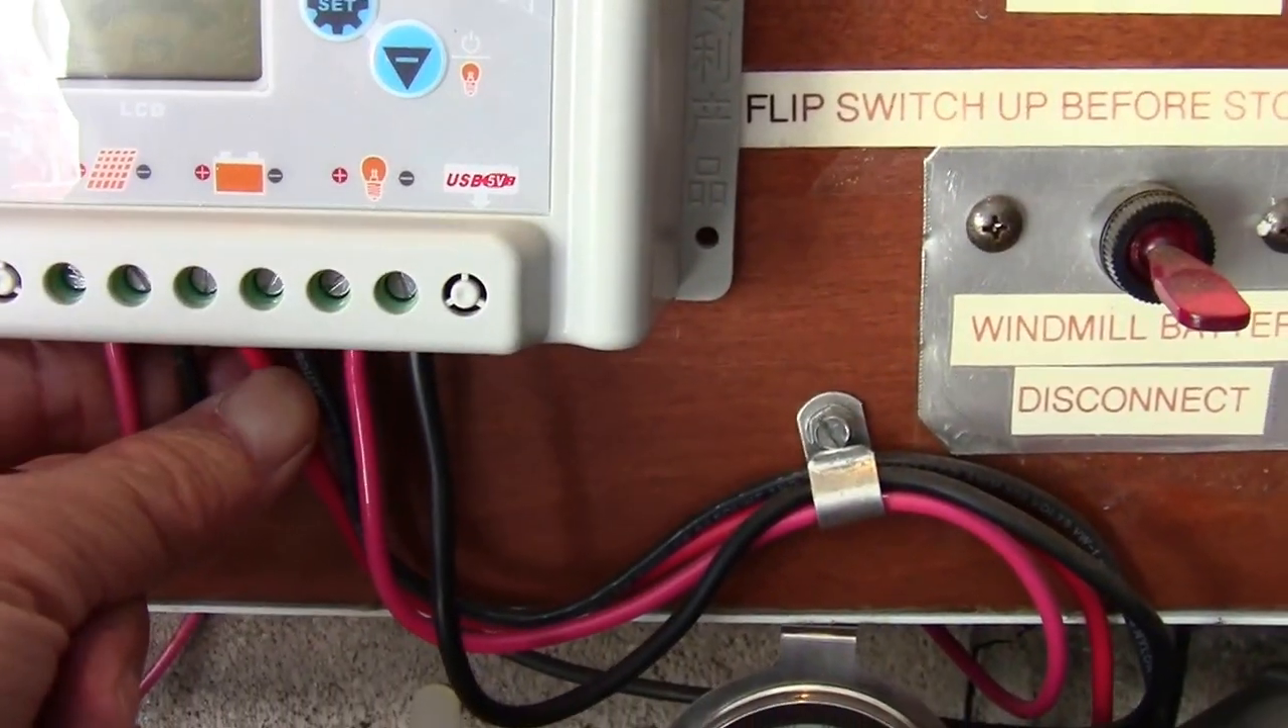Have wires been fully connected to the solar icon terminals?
Yes.